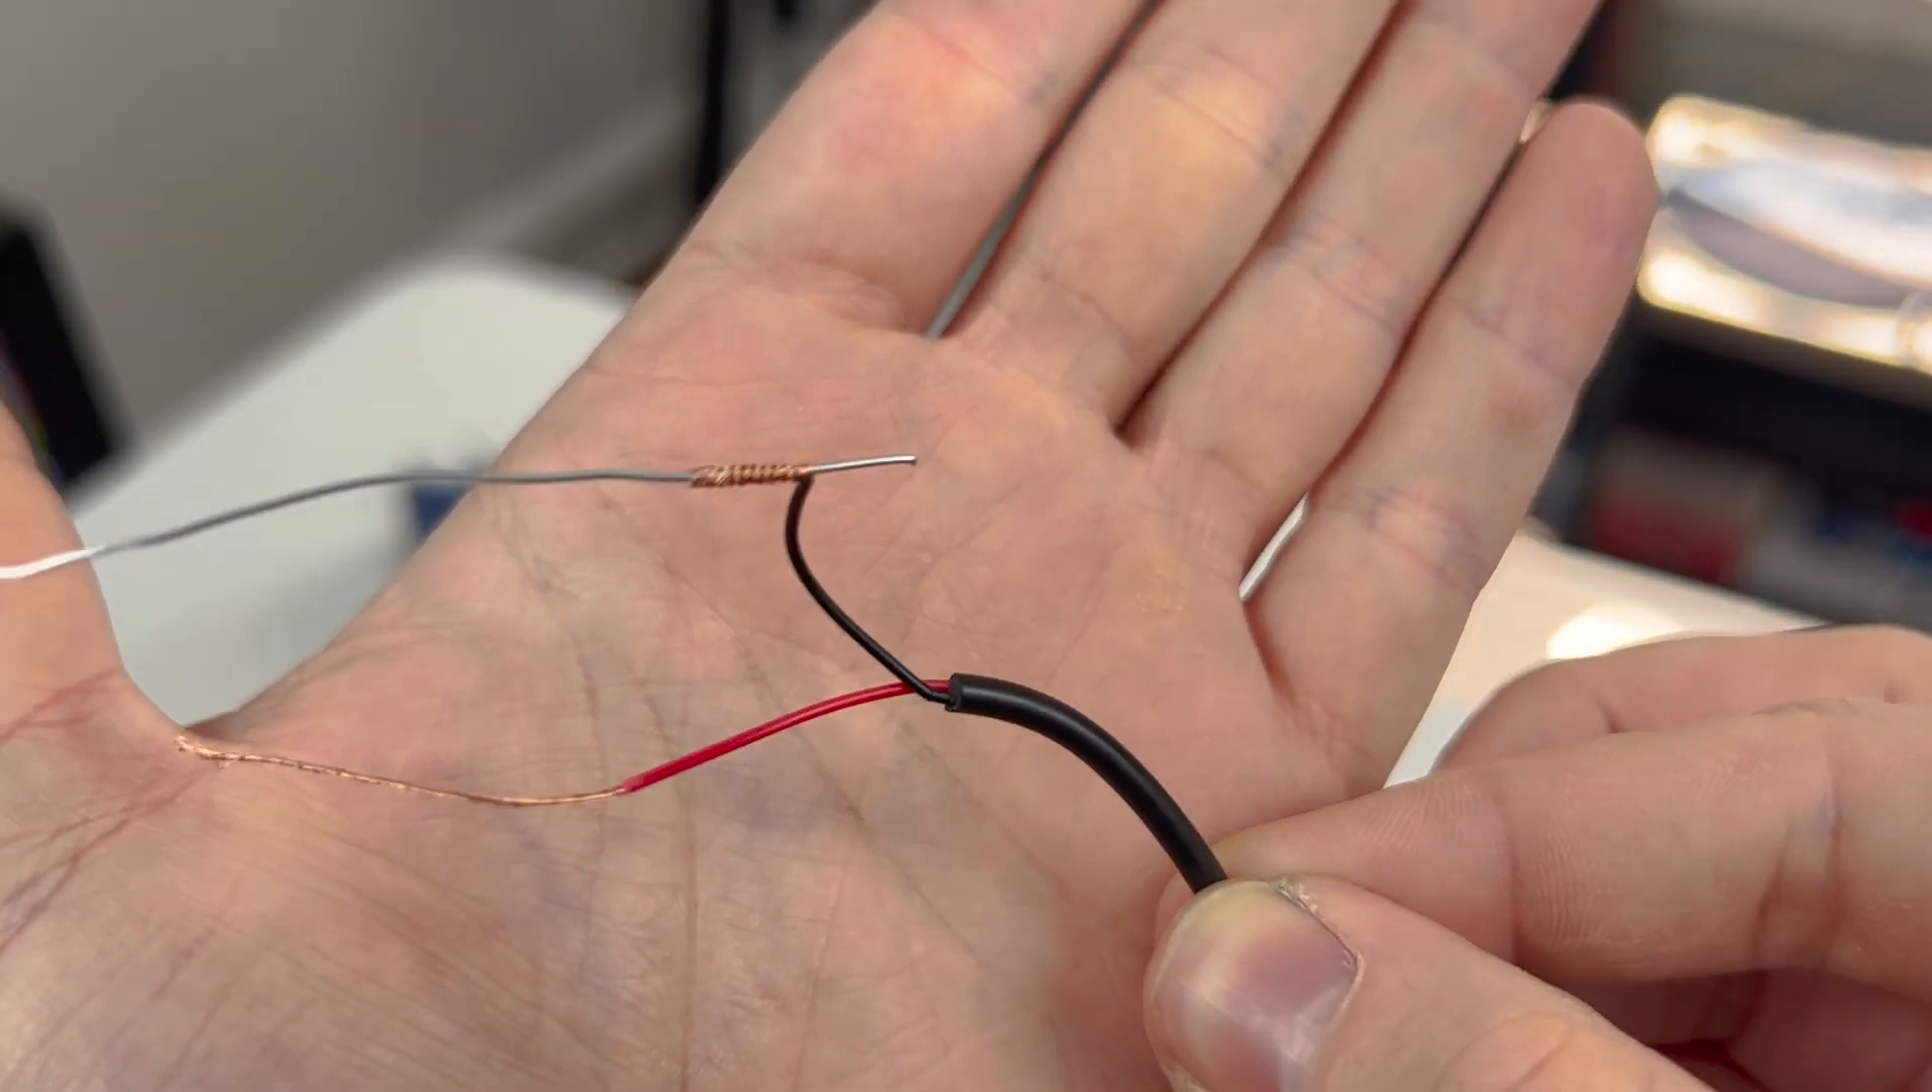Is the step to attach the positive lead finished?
No.